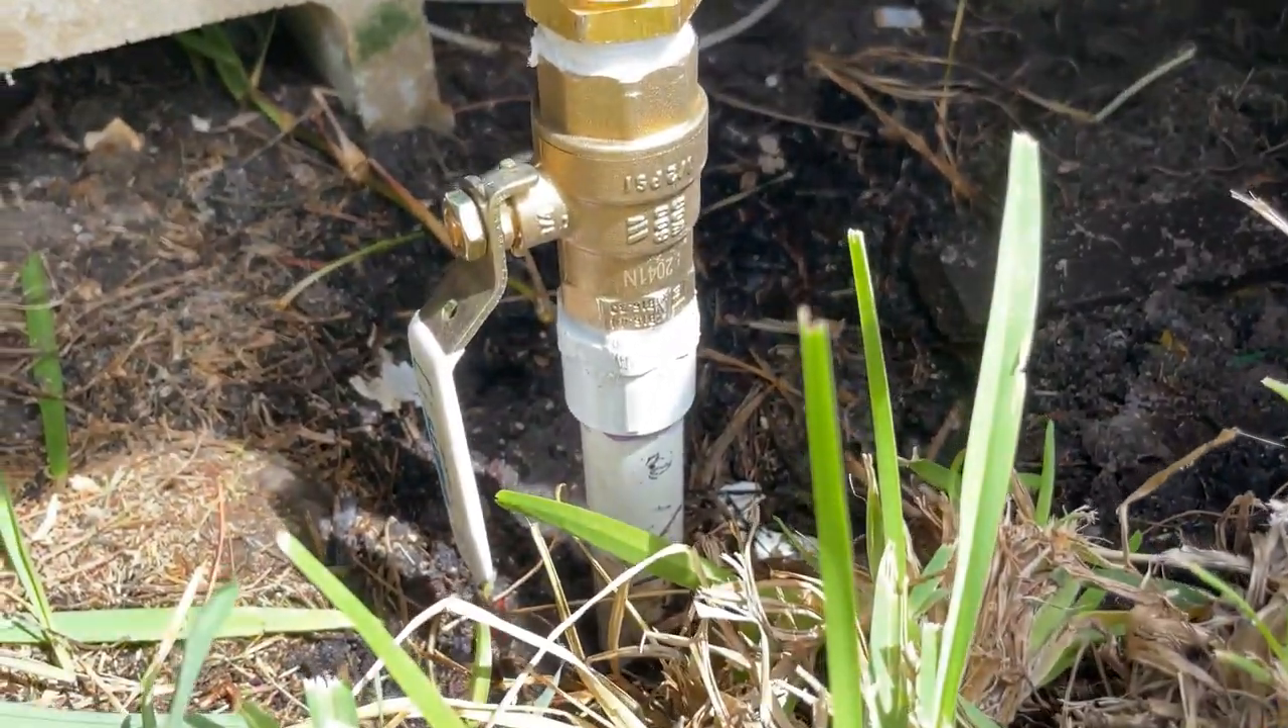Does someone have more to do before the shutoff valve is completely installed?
No.